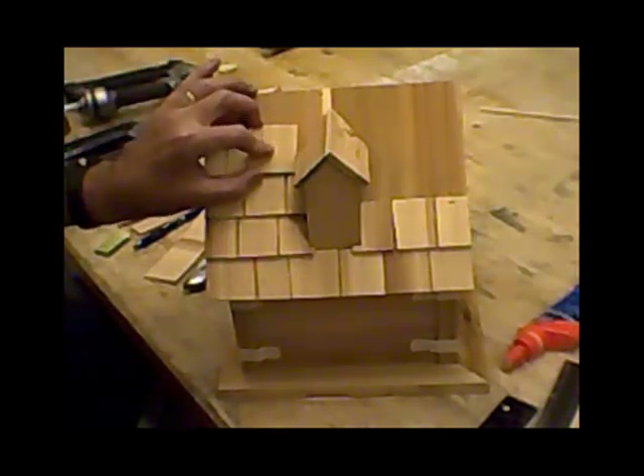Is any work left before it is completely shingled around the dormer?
Yes.